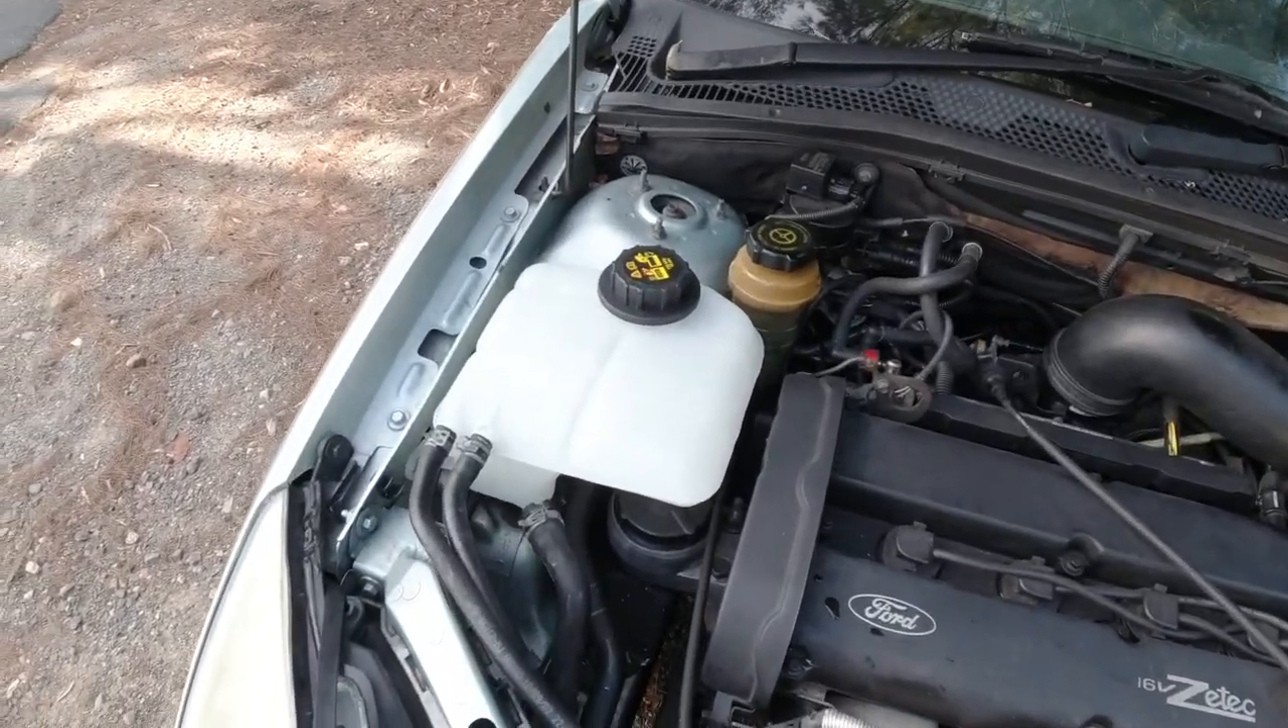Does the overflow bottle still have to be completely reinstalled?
No.